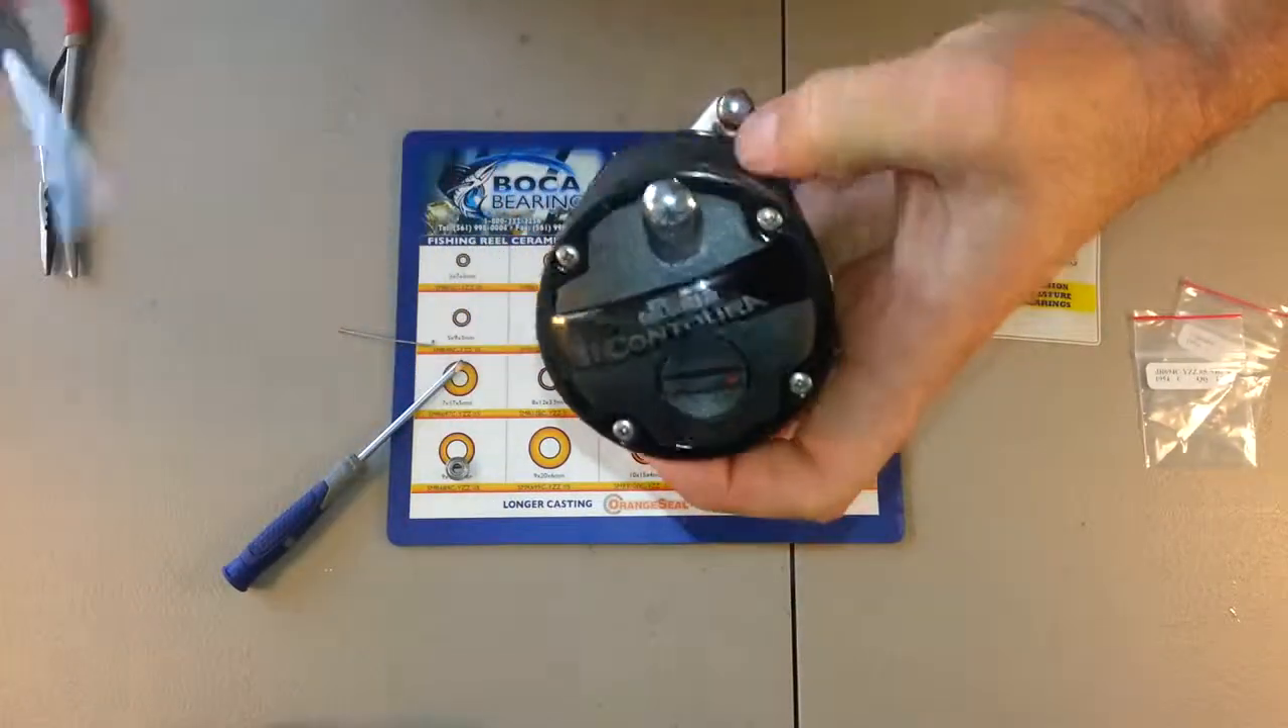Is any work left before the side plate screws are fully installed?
No.